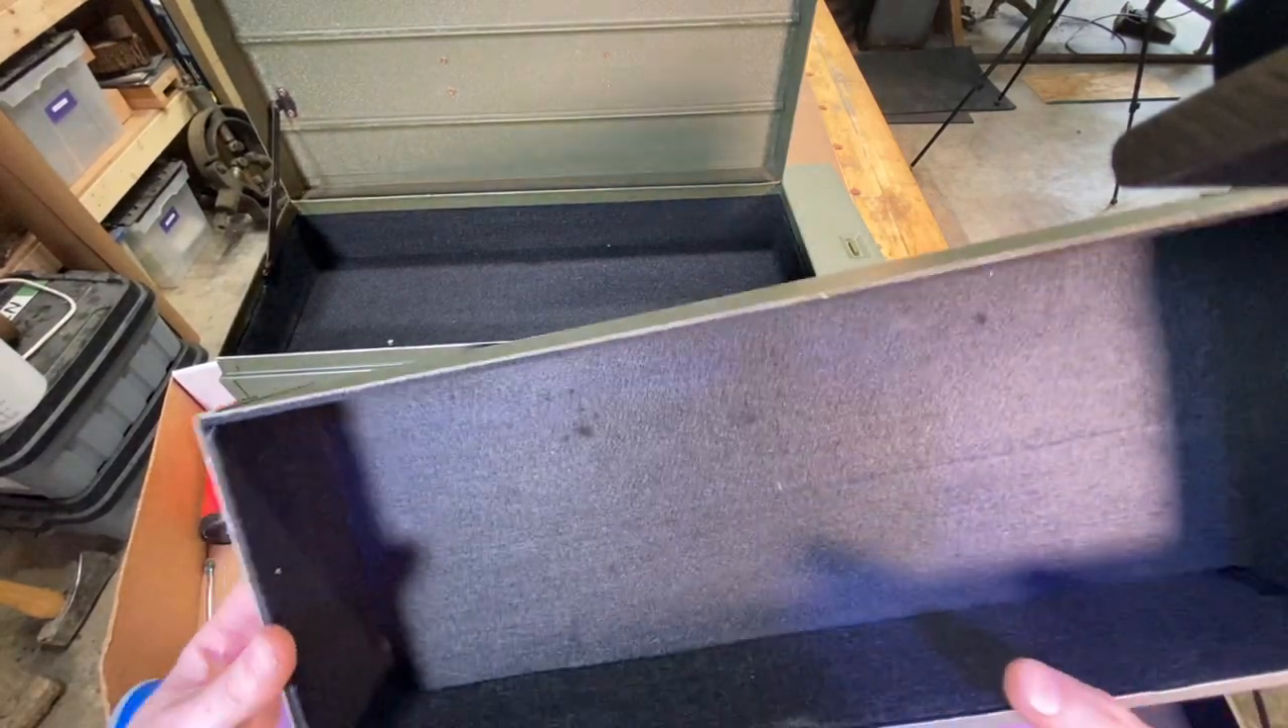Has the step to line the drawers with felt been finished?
Yes.